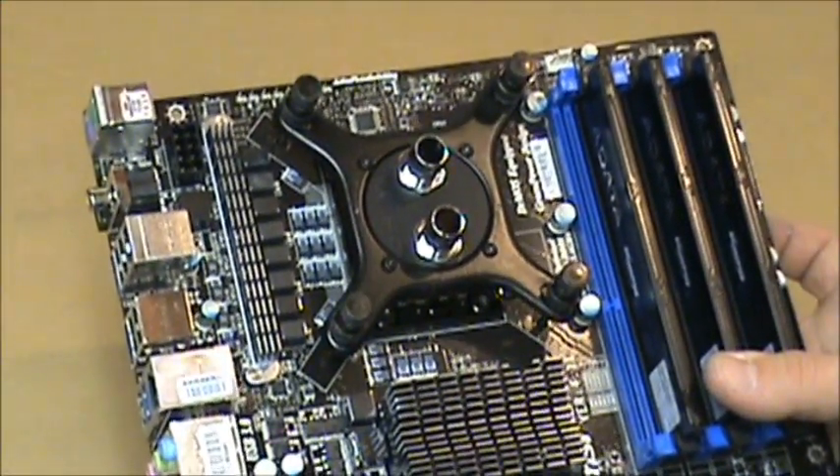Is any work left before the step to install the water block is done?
No.